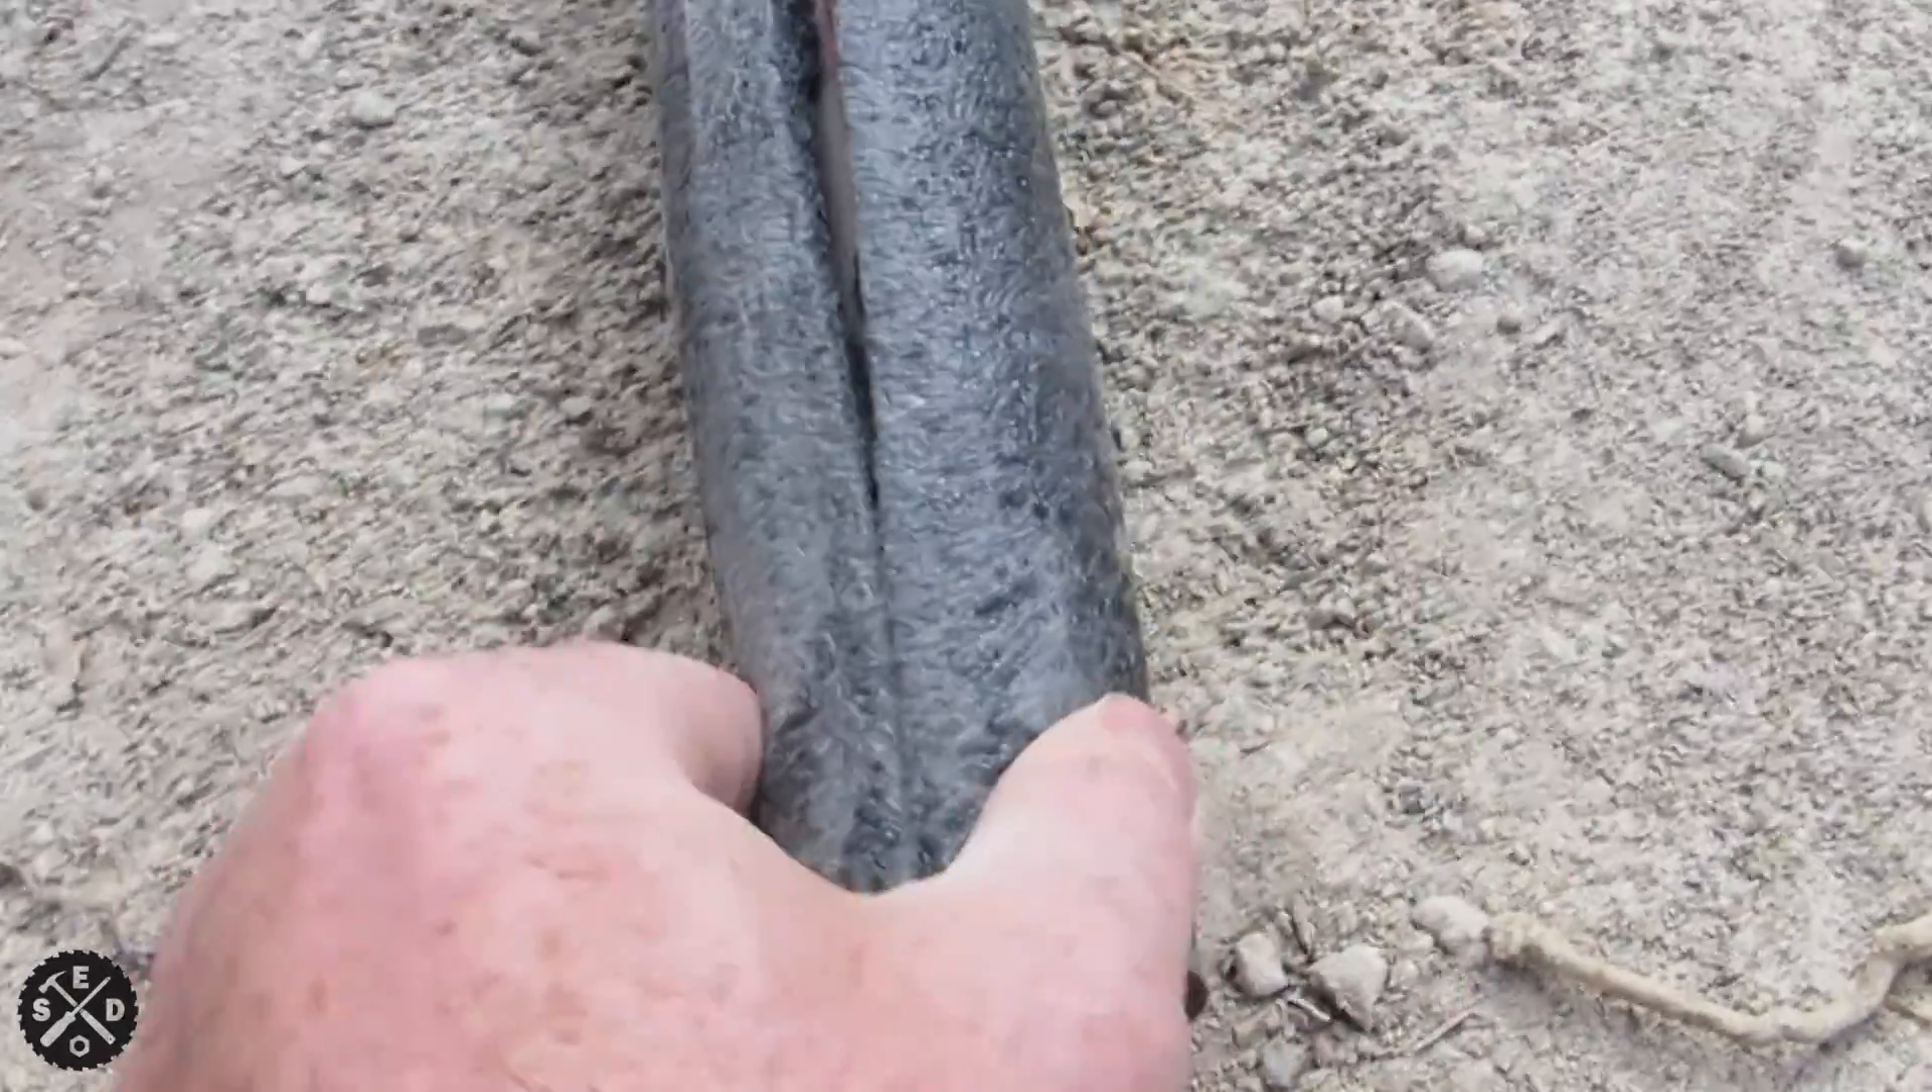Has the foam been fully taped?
No.